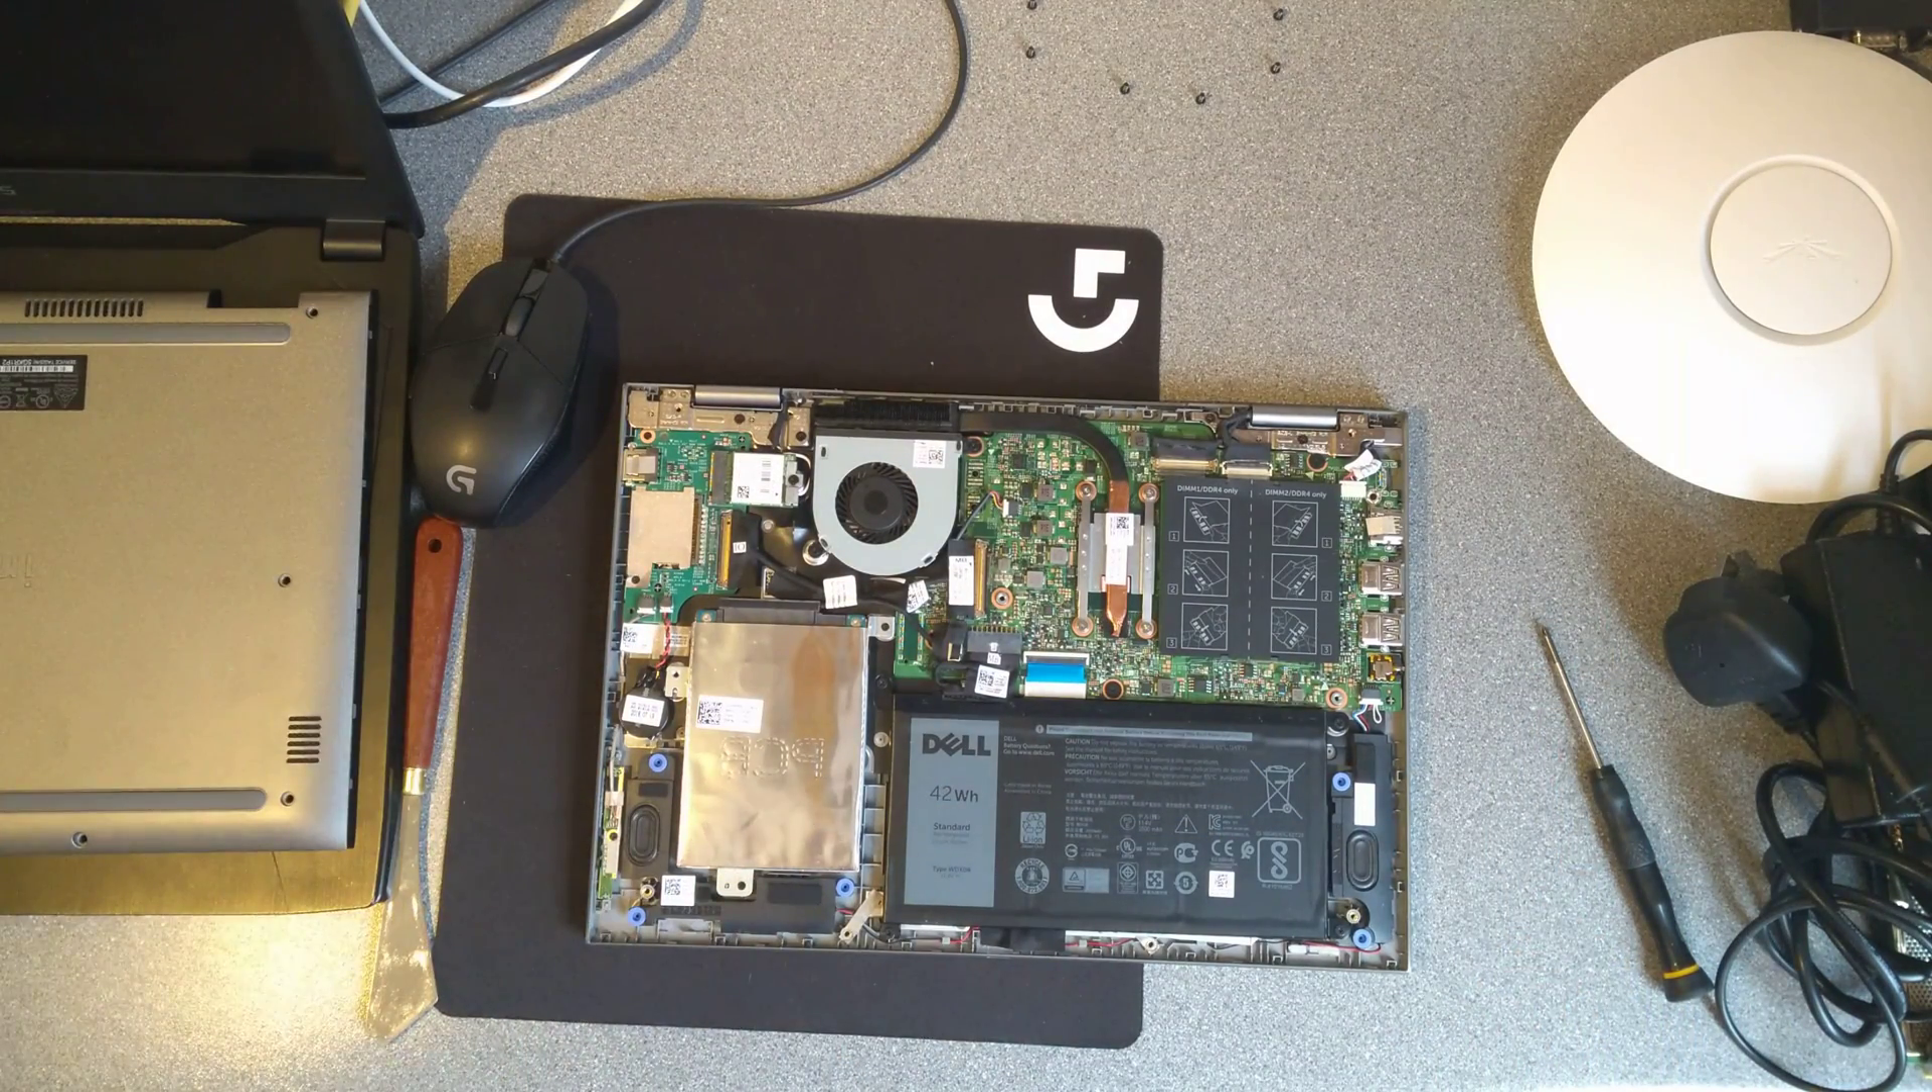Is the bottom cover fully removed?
Yes.